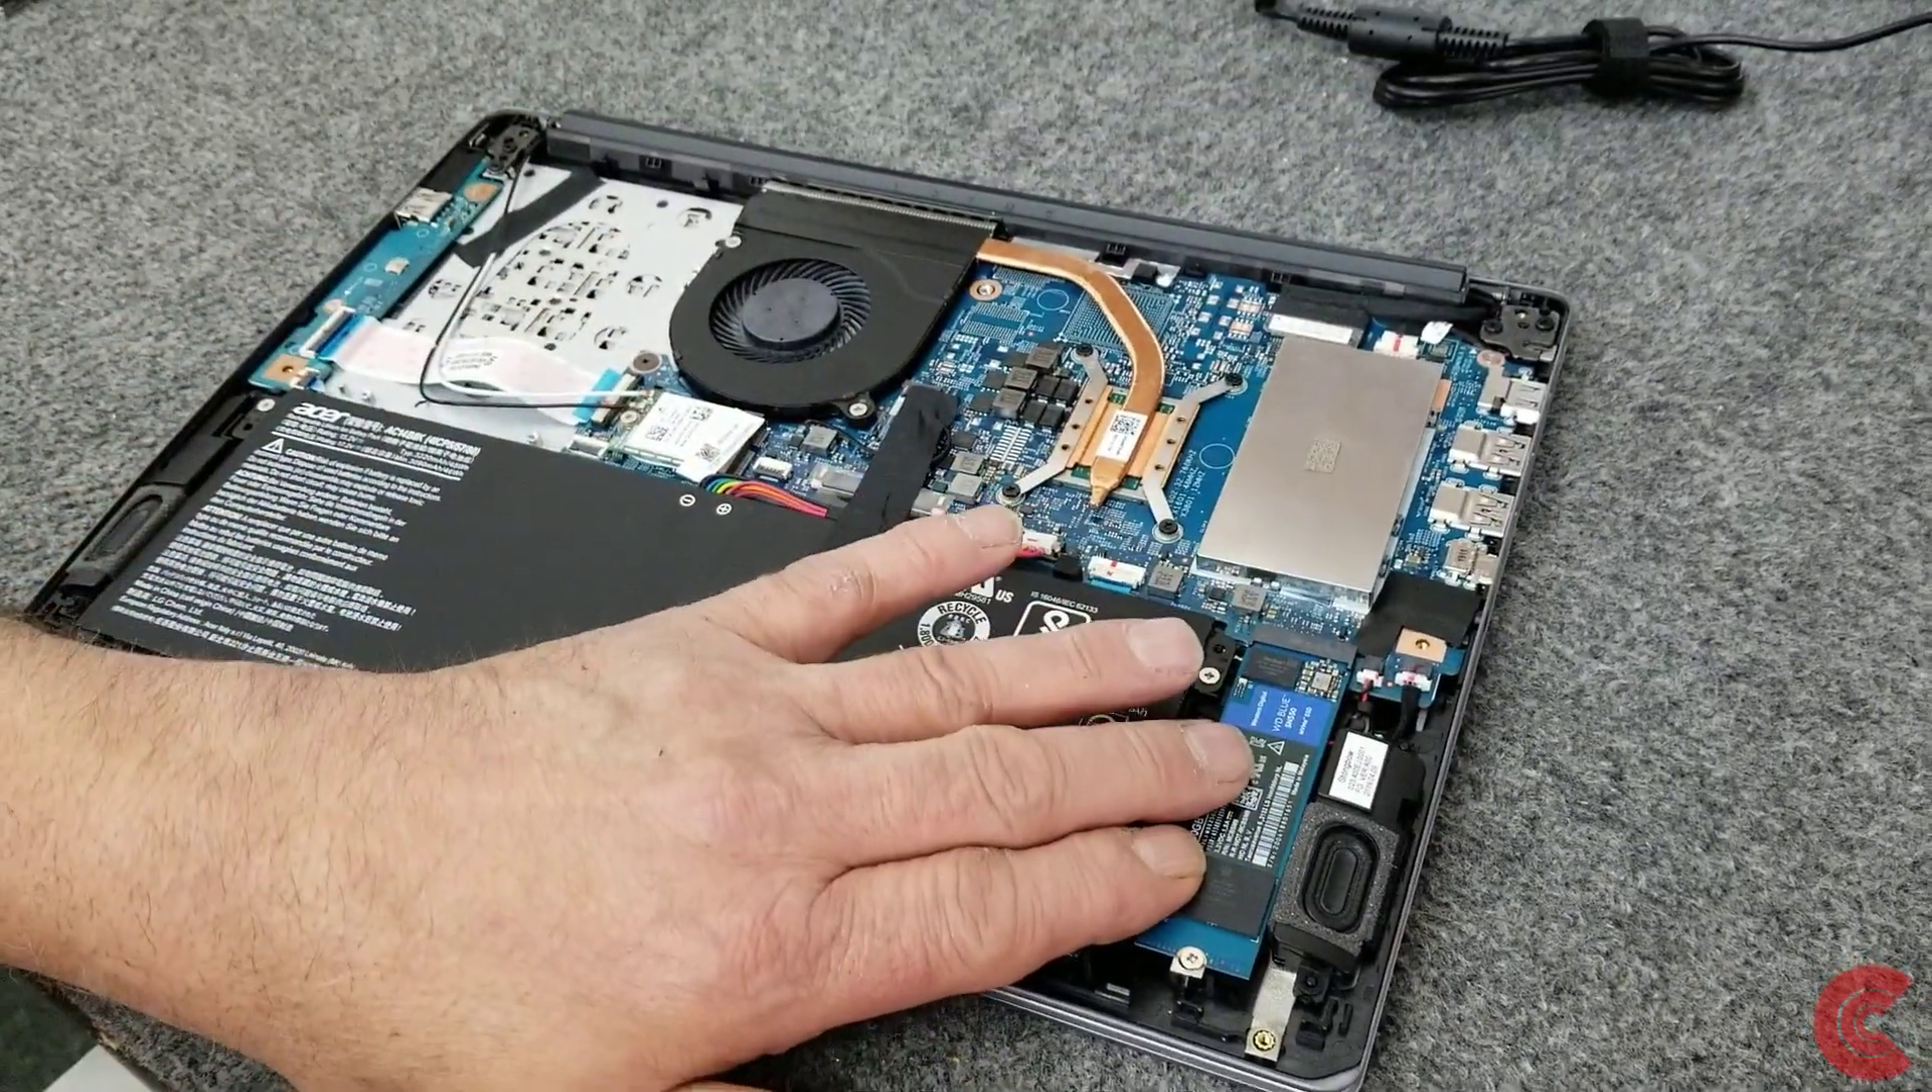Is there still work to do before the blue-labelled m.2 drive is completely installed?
No.